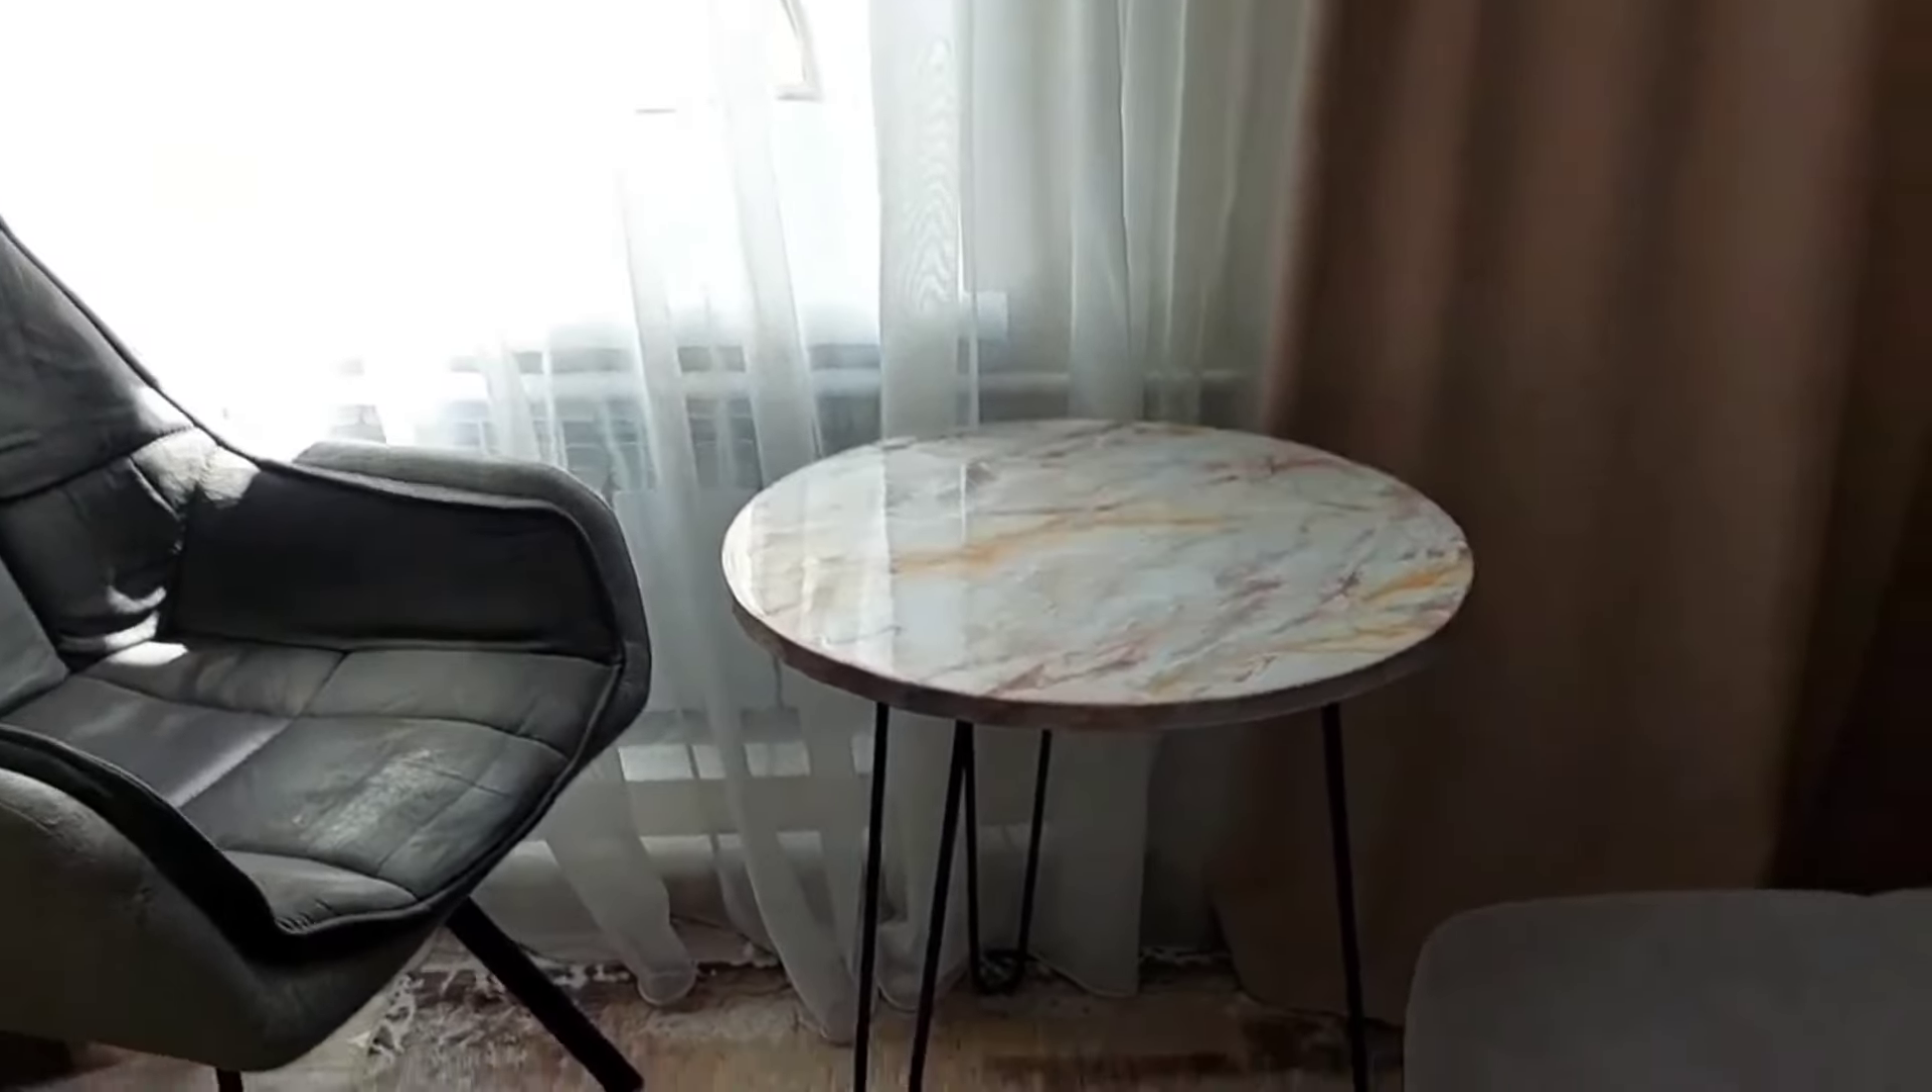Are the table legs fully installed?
Yes.